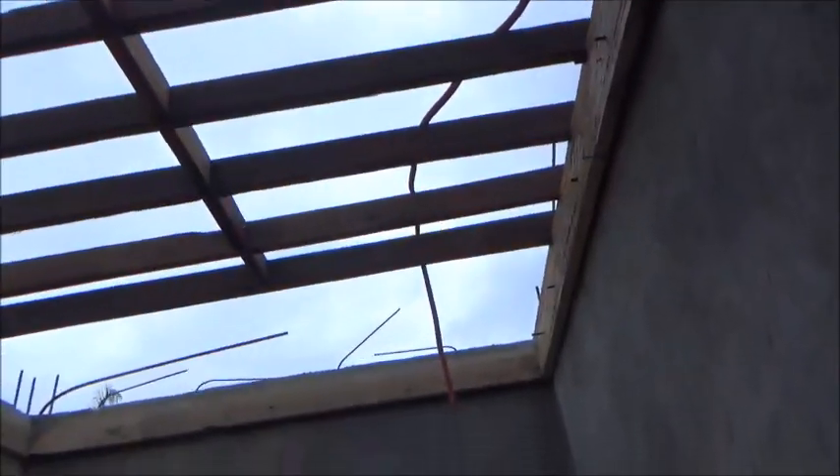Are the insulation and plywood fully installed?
No.